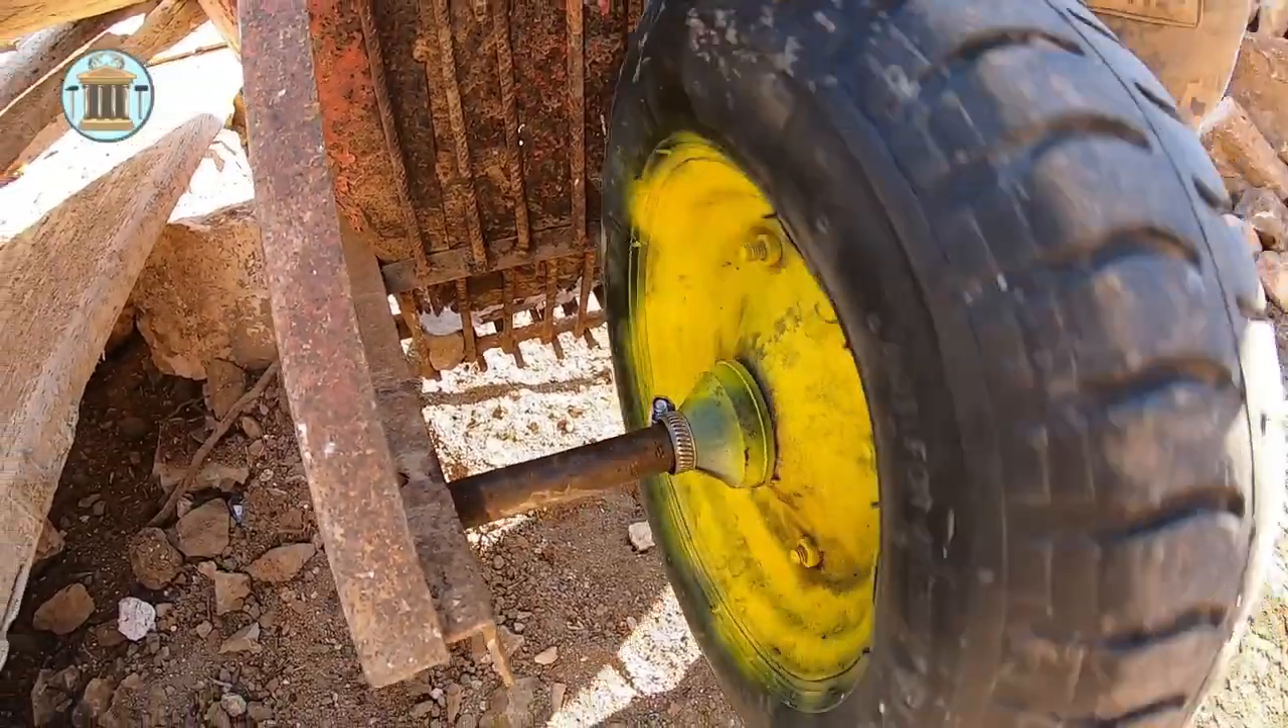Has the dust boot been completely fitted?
Yes.